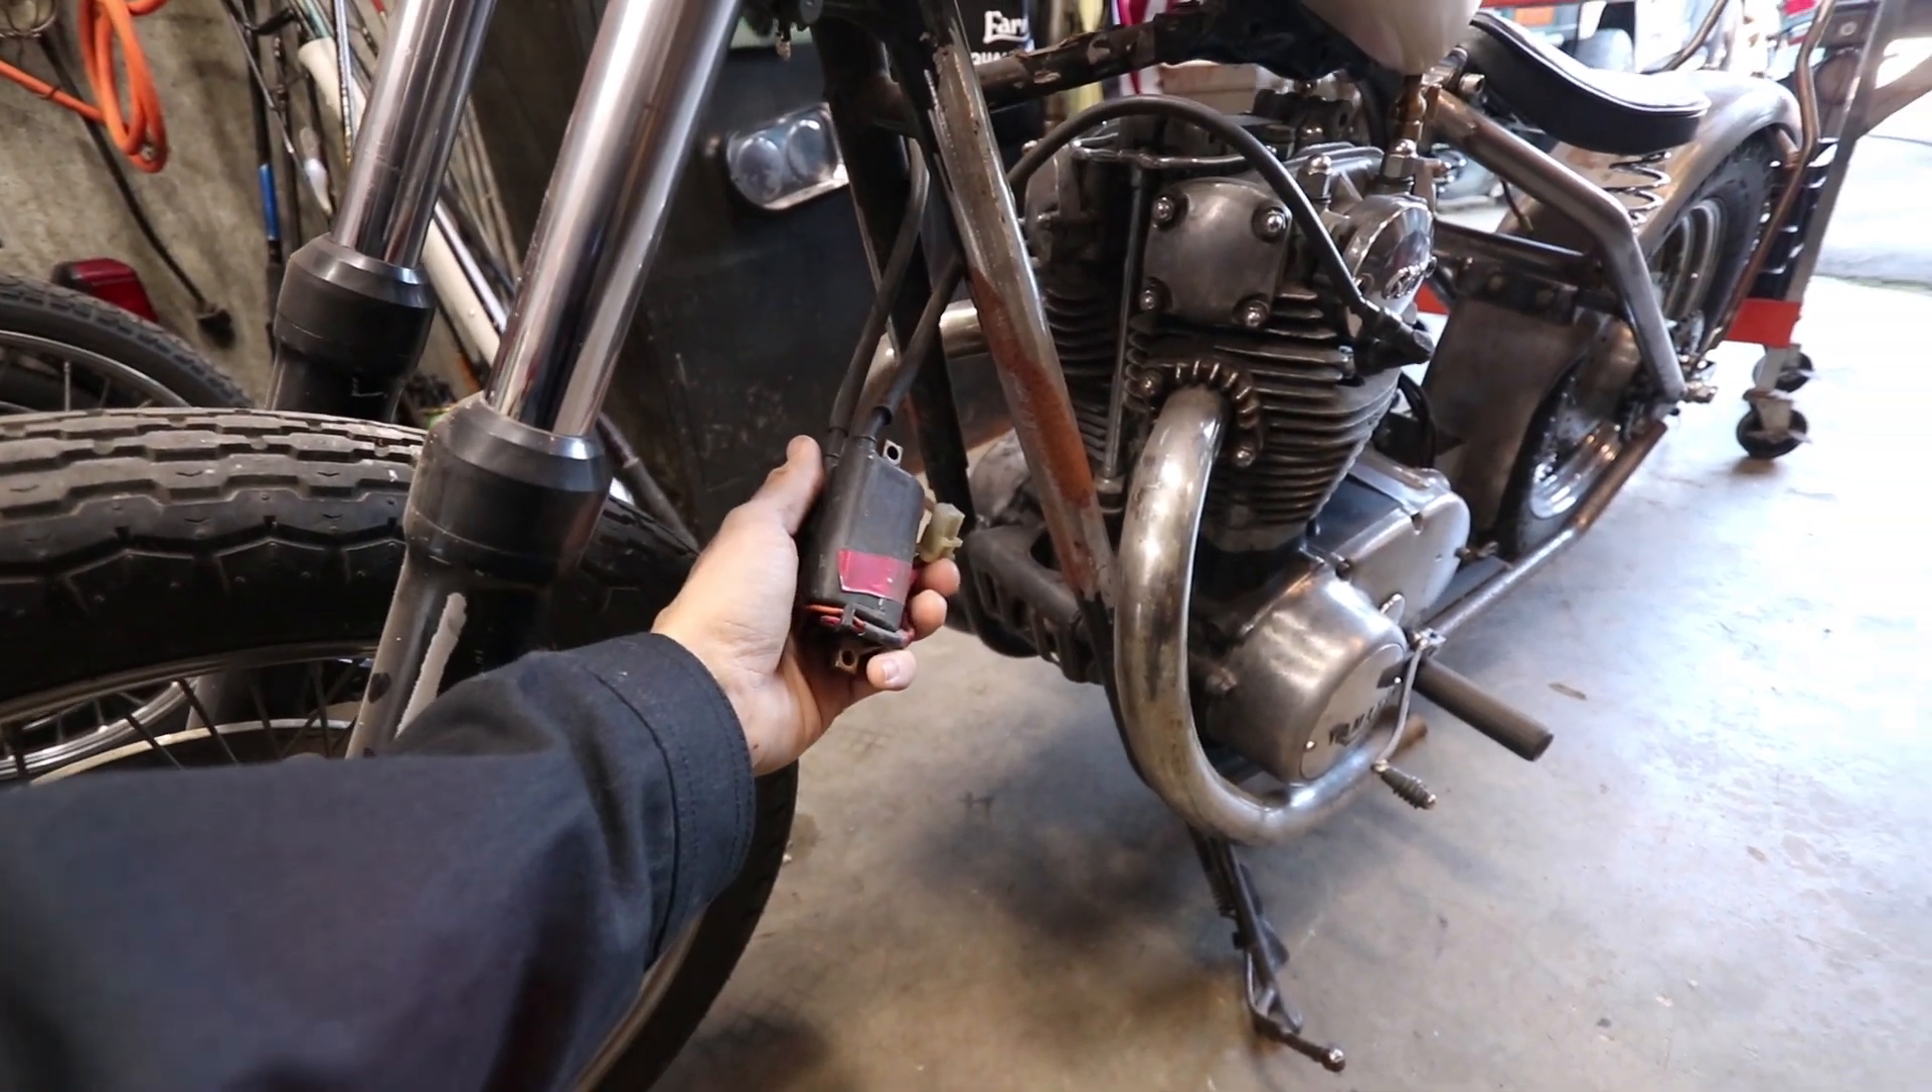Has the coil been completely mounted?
No.